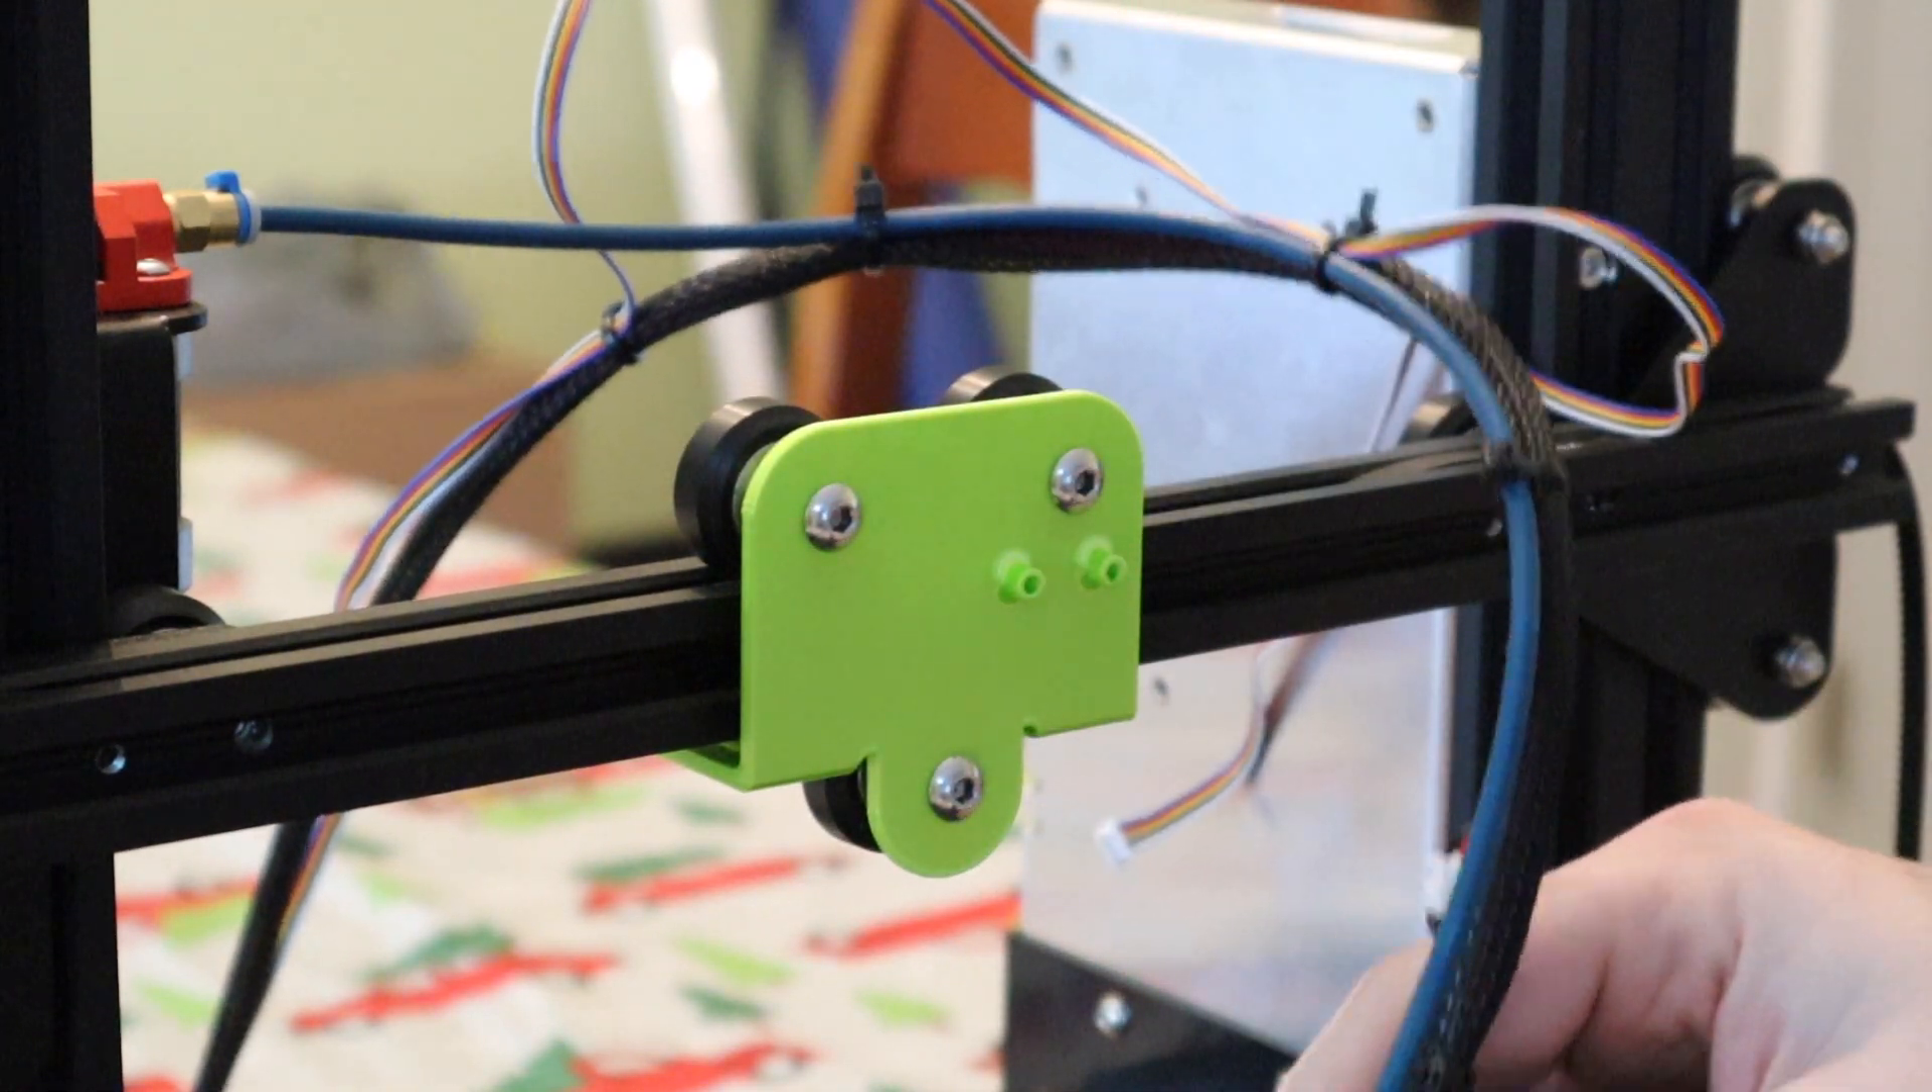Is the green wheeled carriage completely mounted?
Yes.